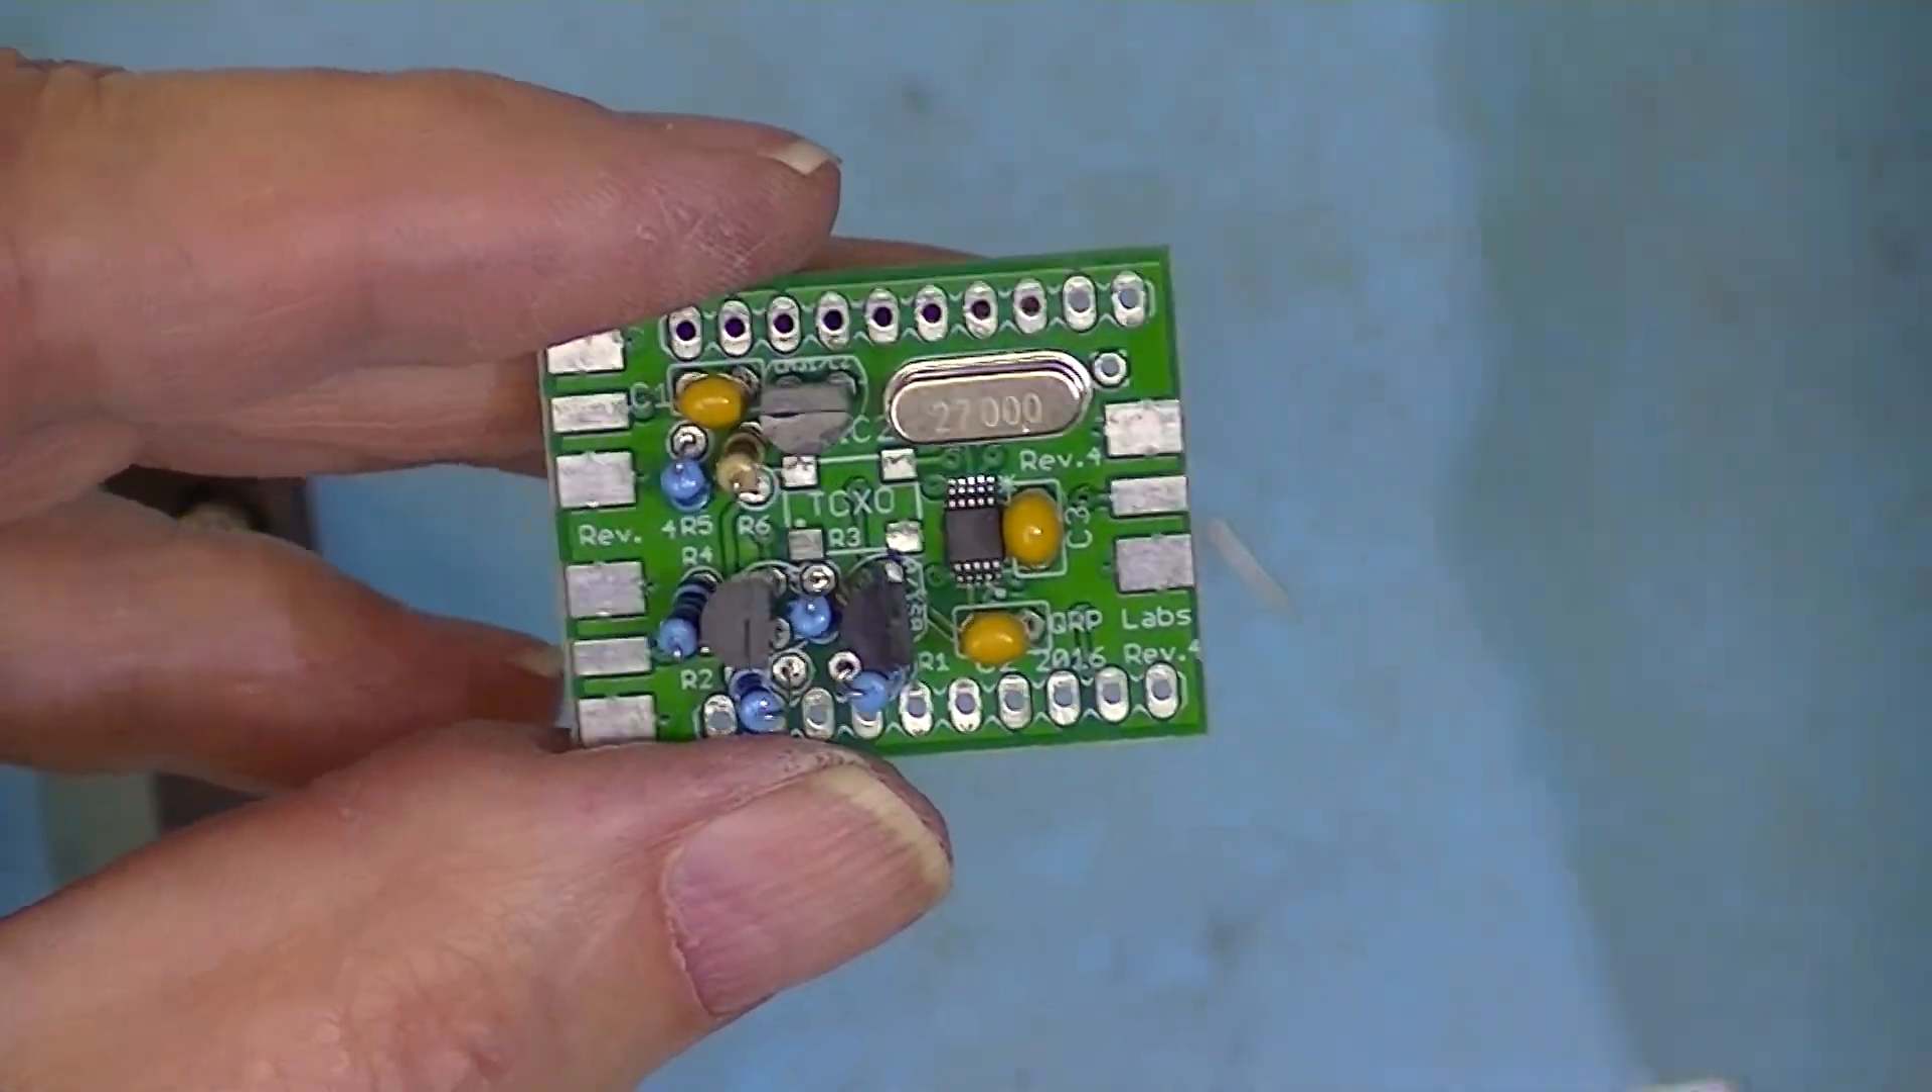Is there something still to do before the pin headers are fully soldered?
Yes.